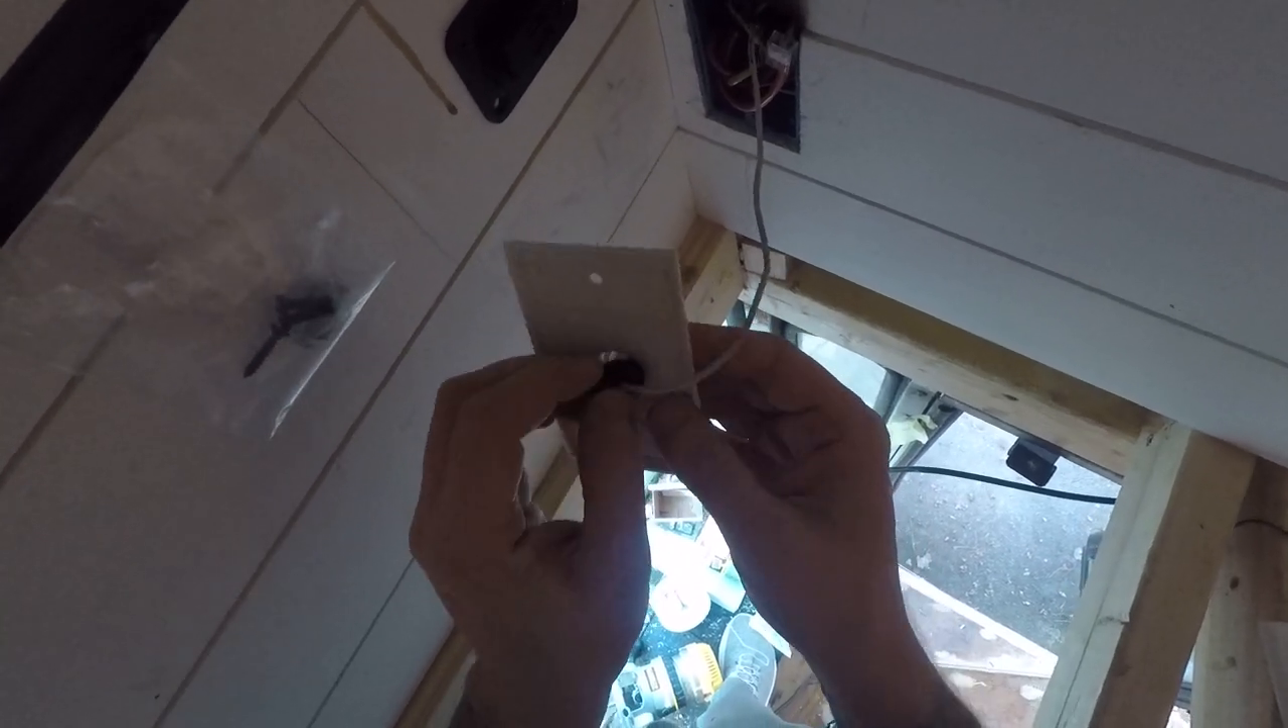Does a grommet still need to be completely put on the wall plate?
Yes.